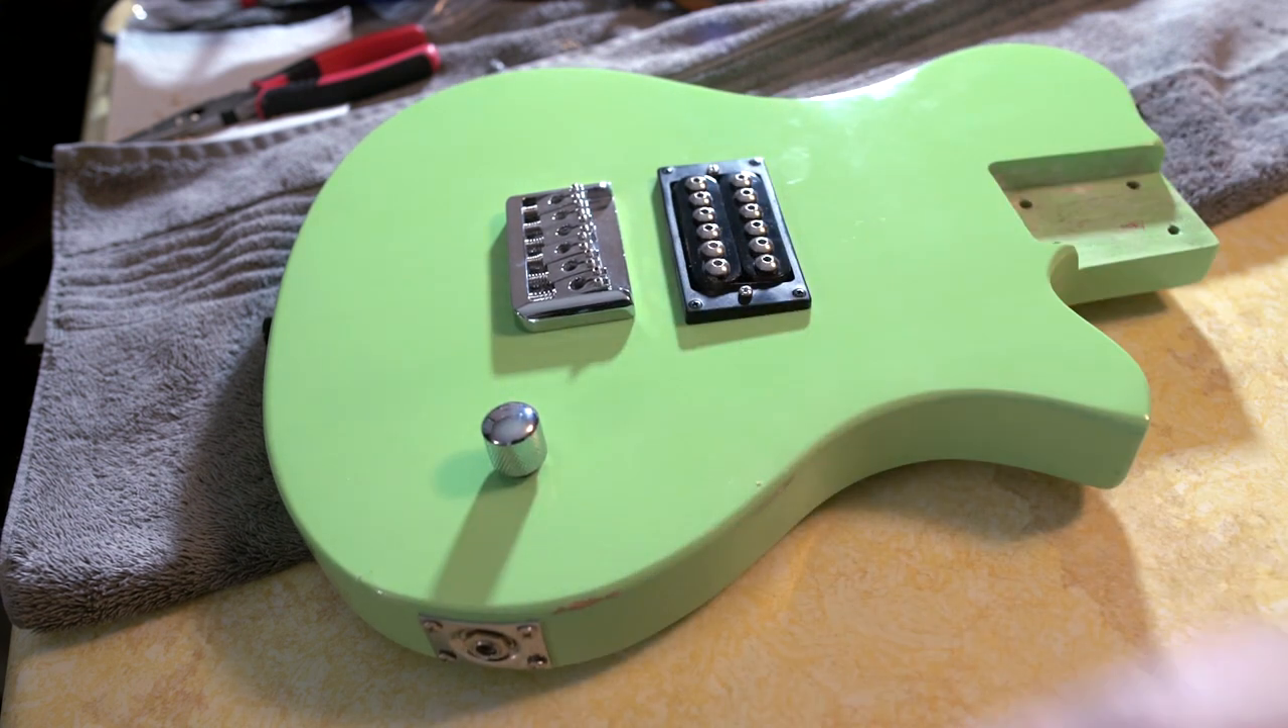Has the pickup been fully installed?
Yes.